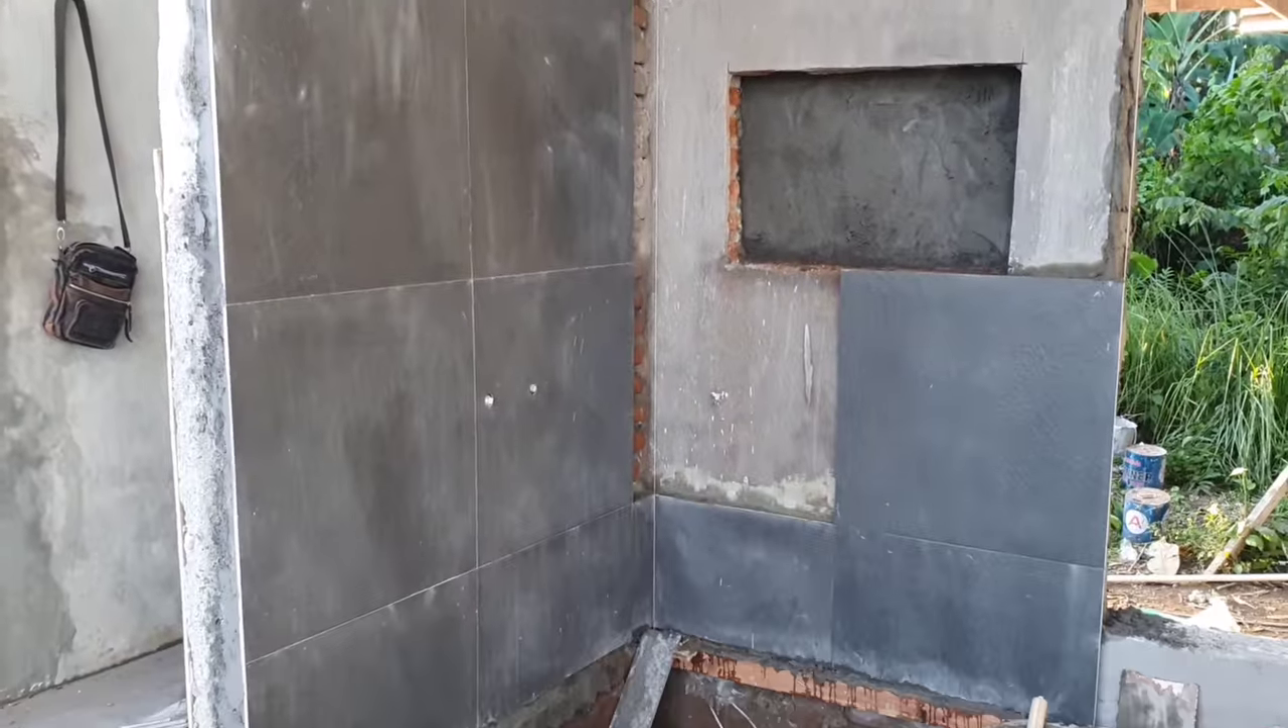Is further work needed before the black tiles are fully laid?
Yes.